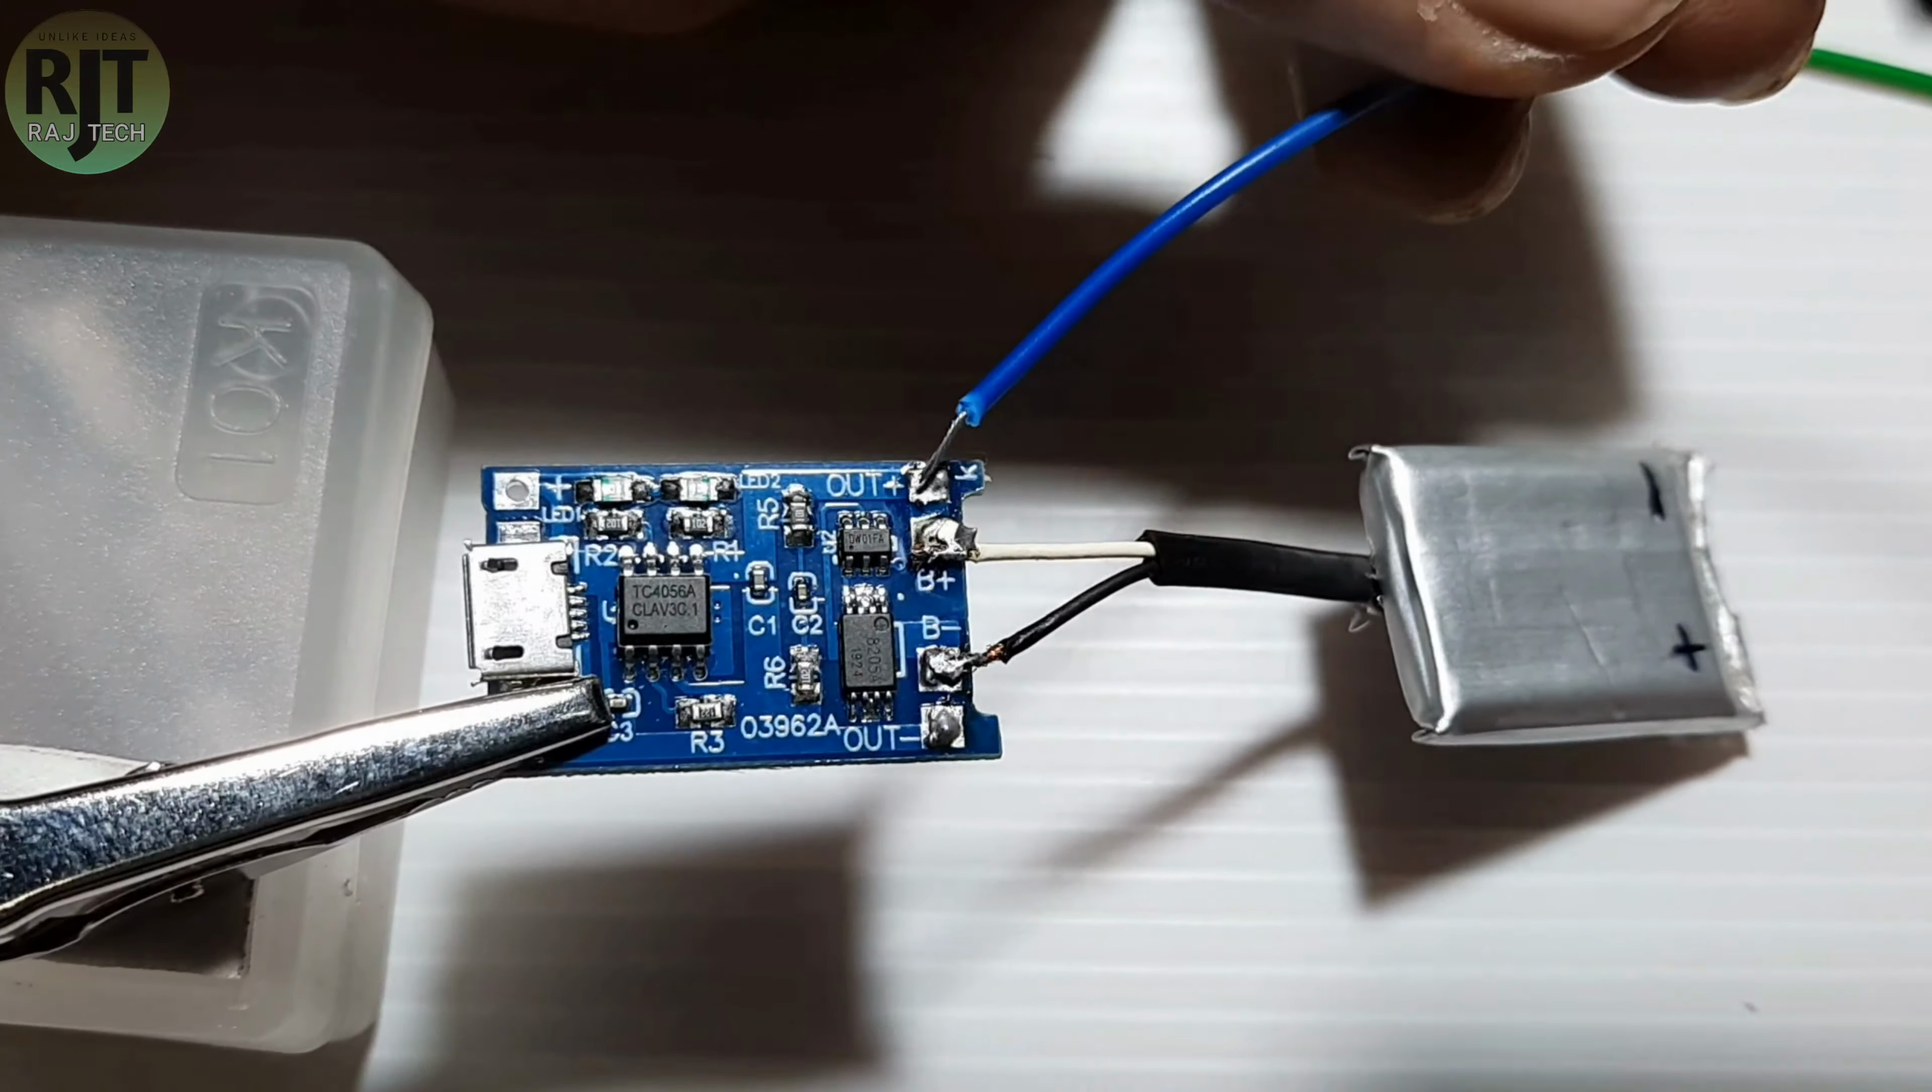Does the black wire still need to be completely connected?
No.